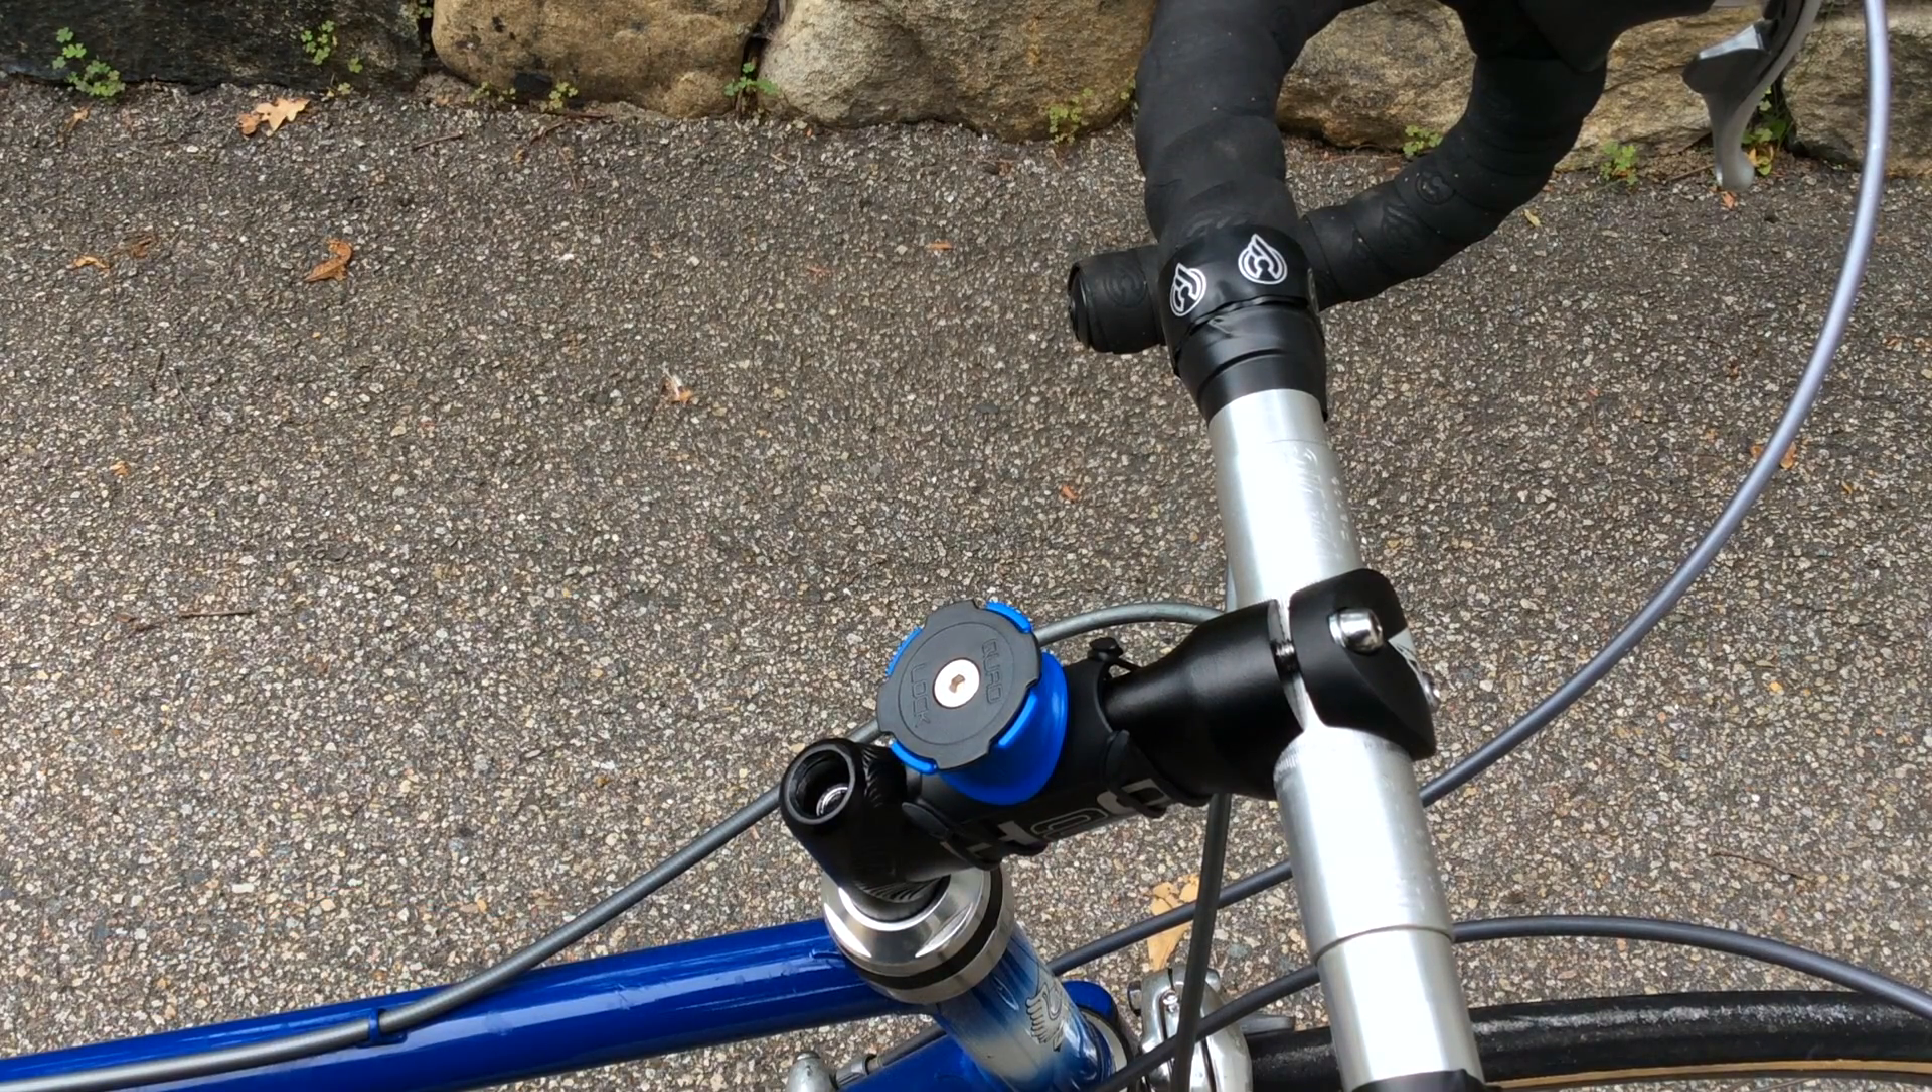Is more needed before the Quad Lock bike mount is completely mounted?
No.